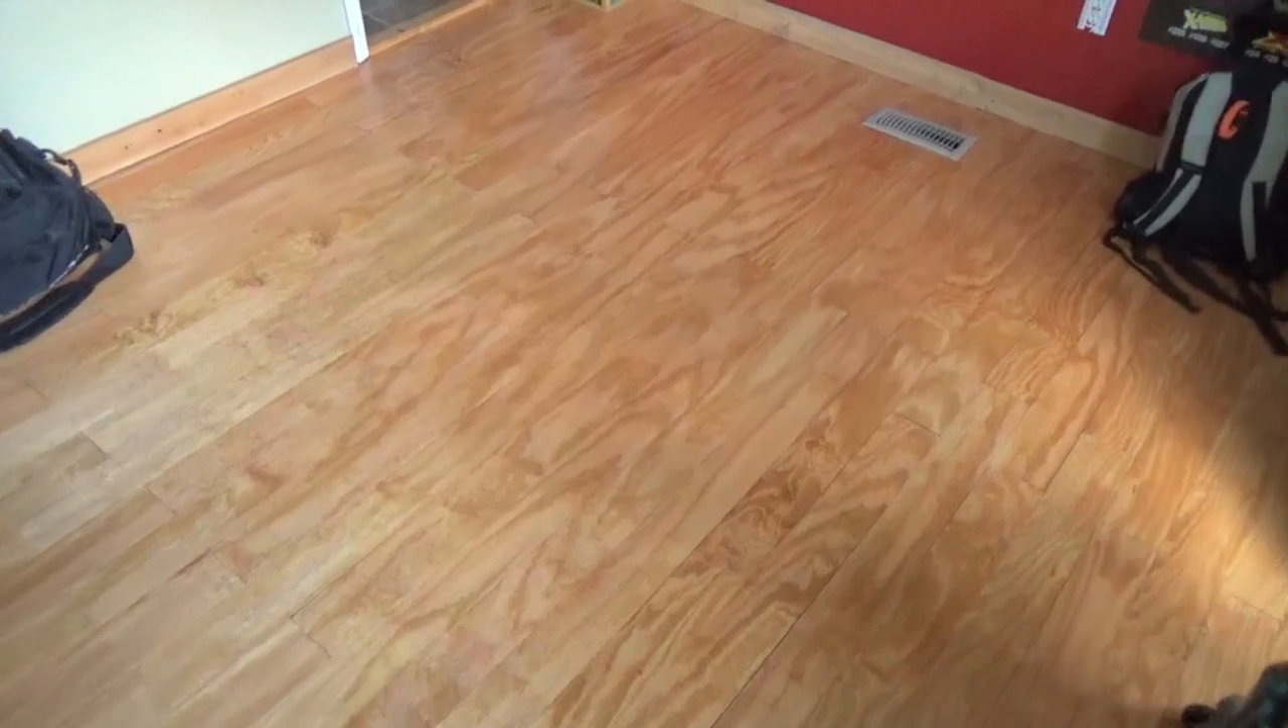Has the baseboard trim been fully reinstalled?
Yes.